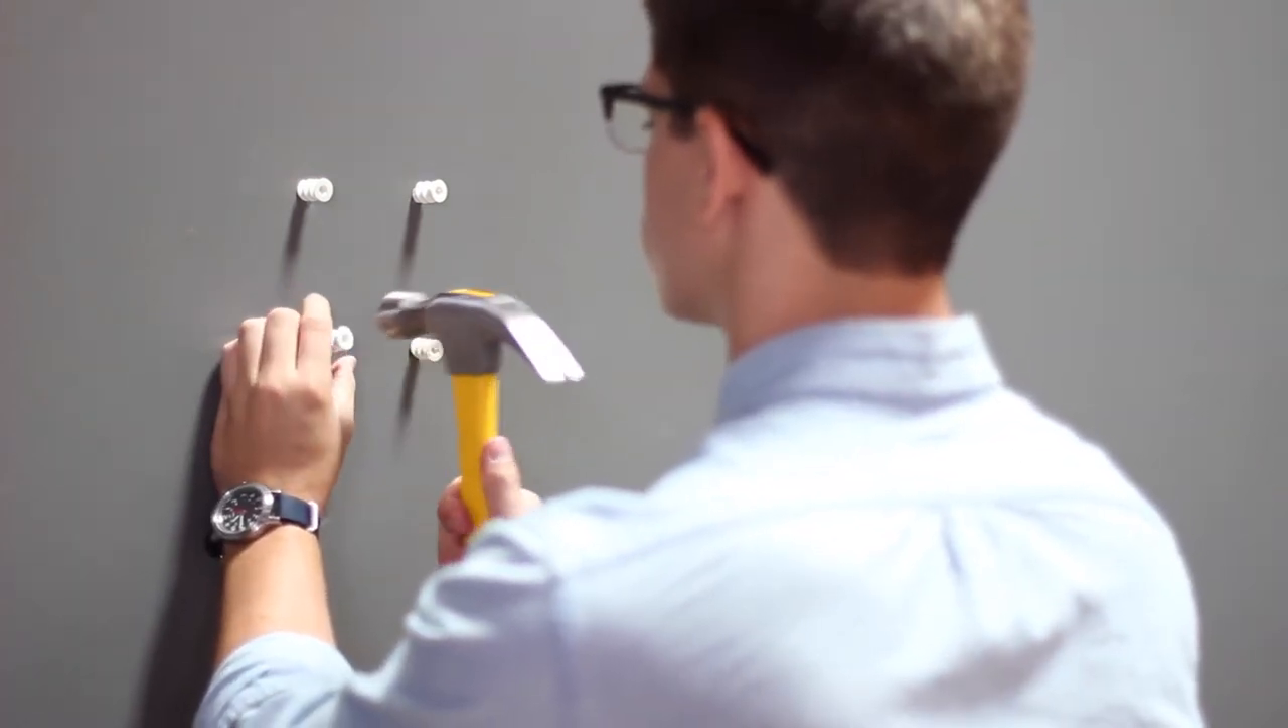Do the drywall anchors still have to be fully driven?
Yes.